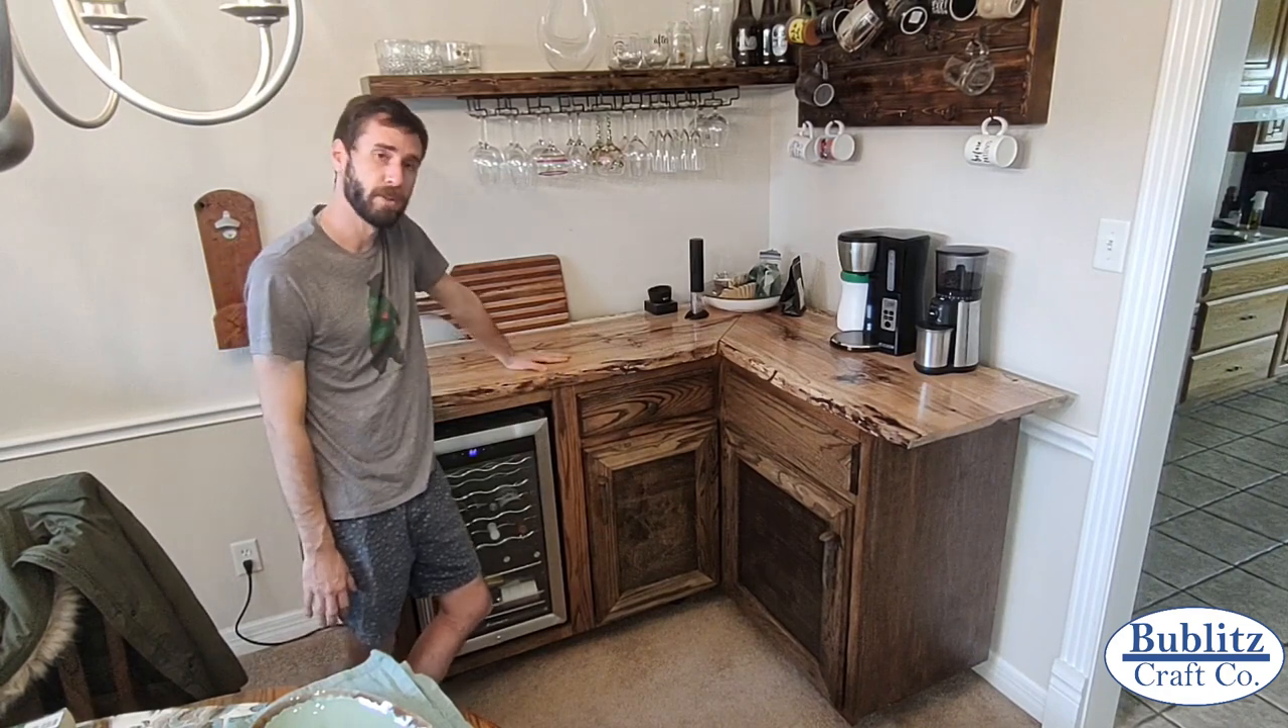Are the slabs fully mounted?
Yes.